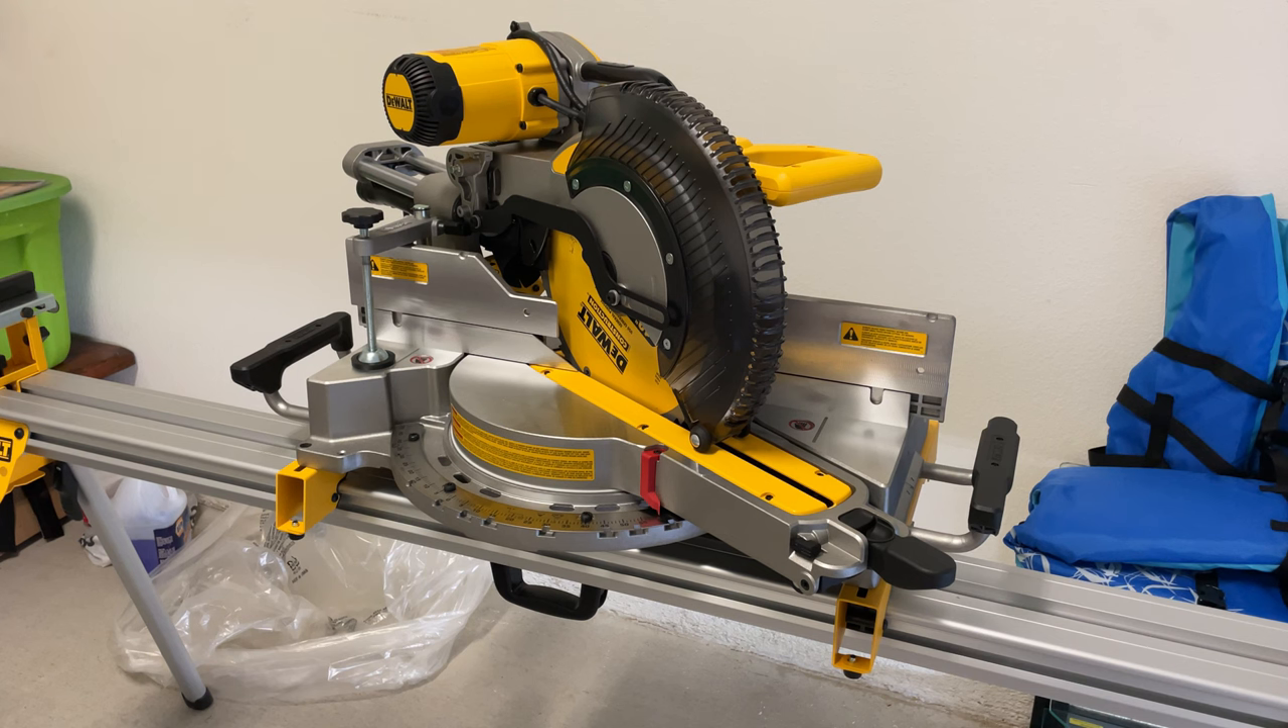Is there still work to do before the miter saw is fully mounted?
No.